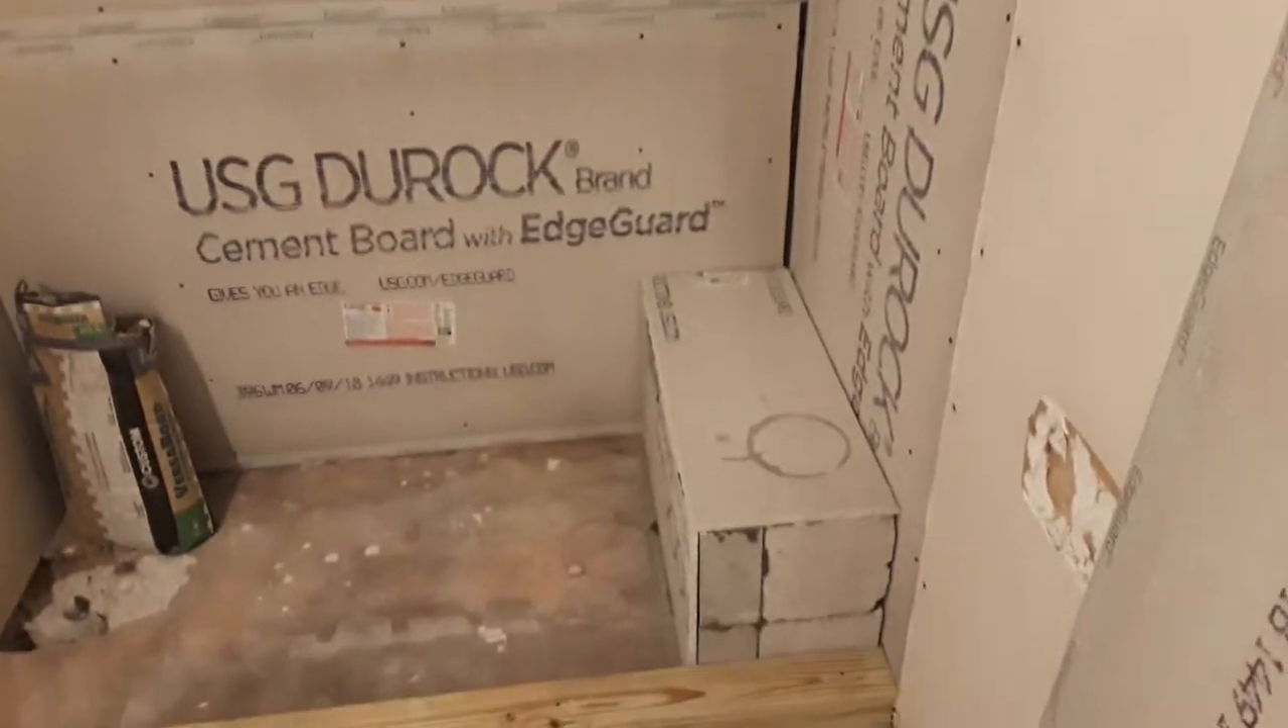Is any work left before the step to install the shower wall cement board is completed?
No.